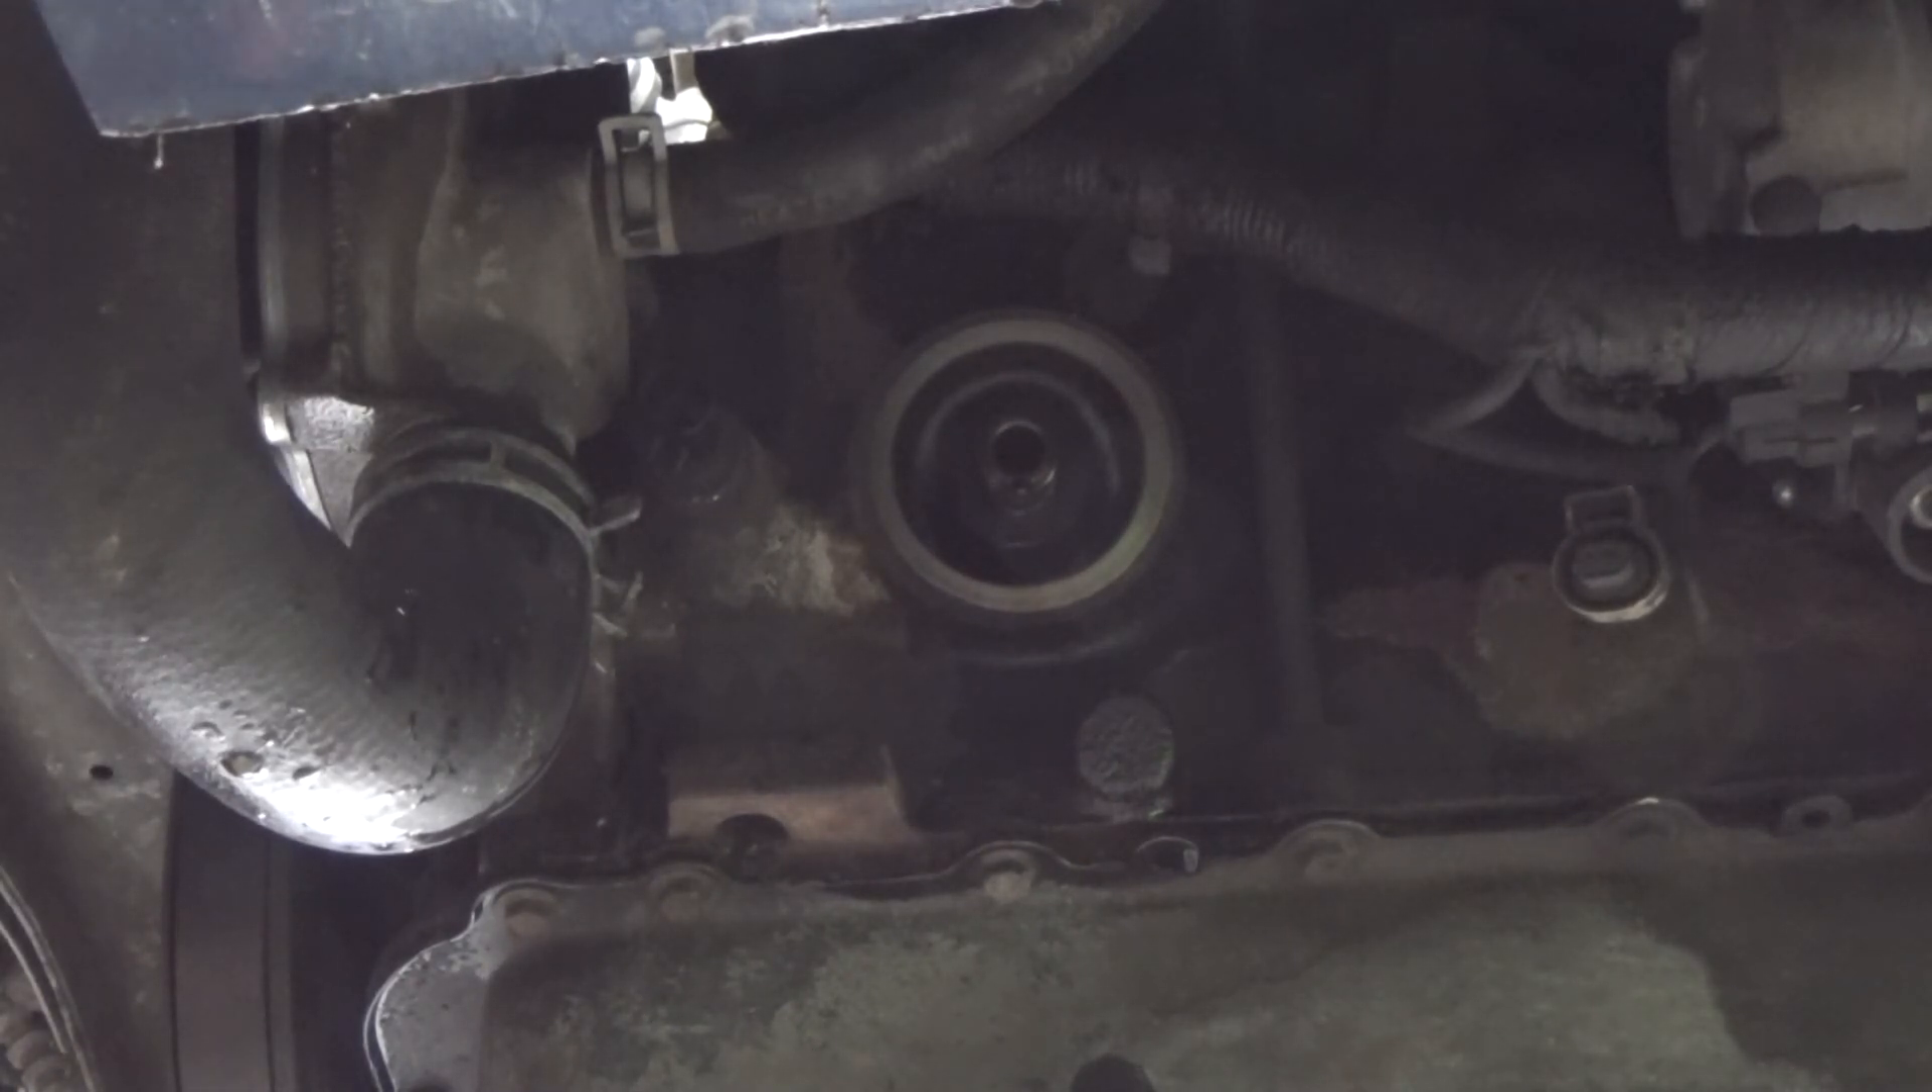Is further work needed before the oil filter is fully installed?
Yes.